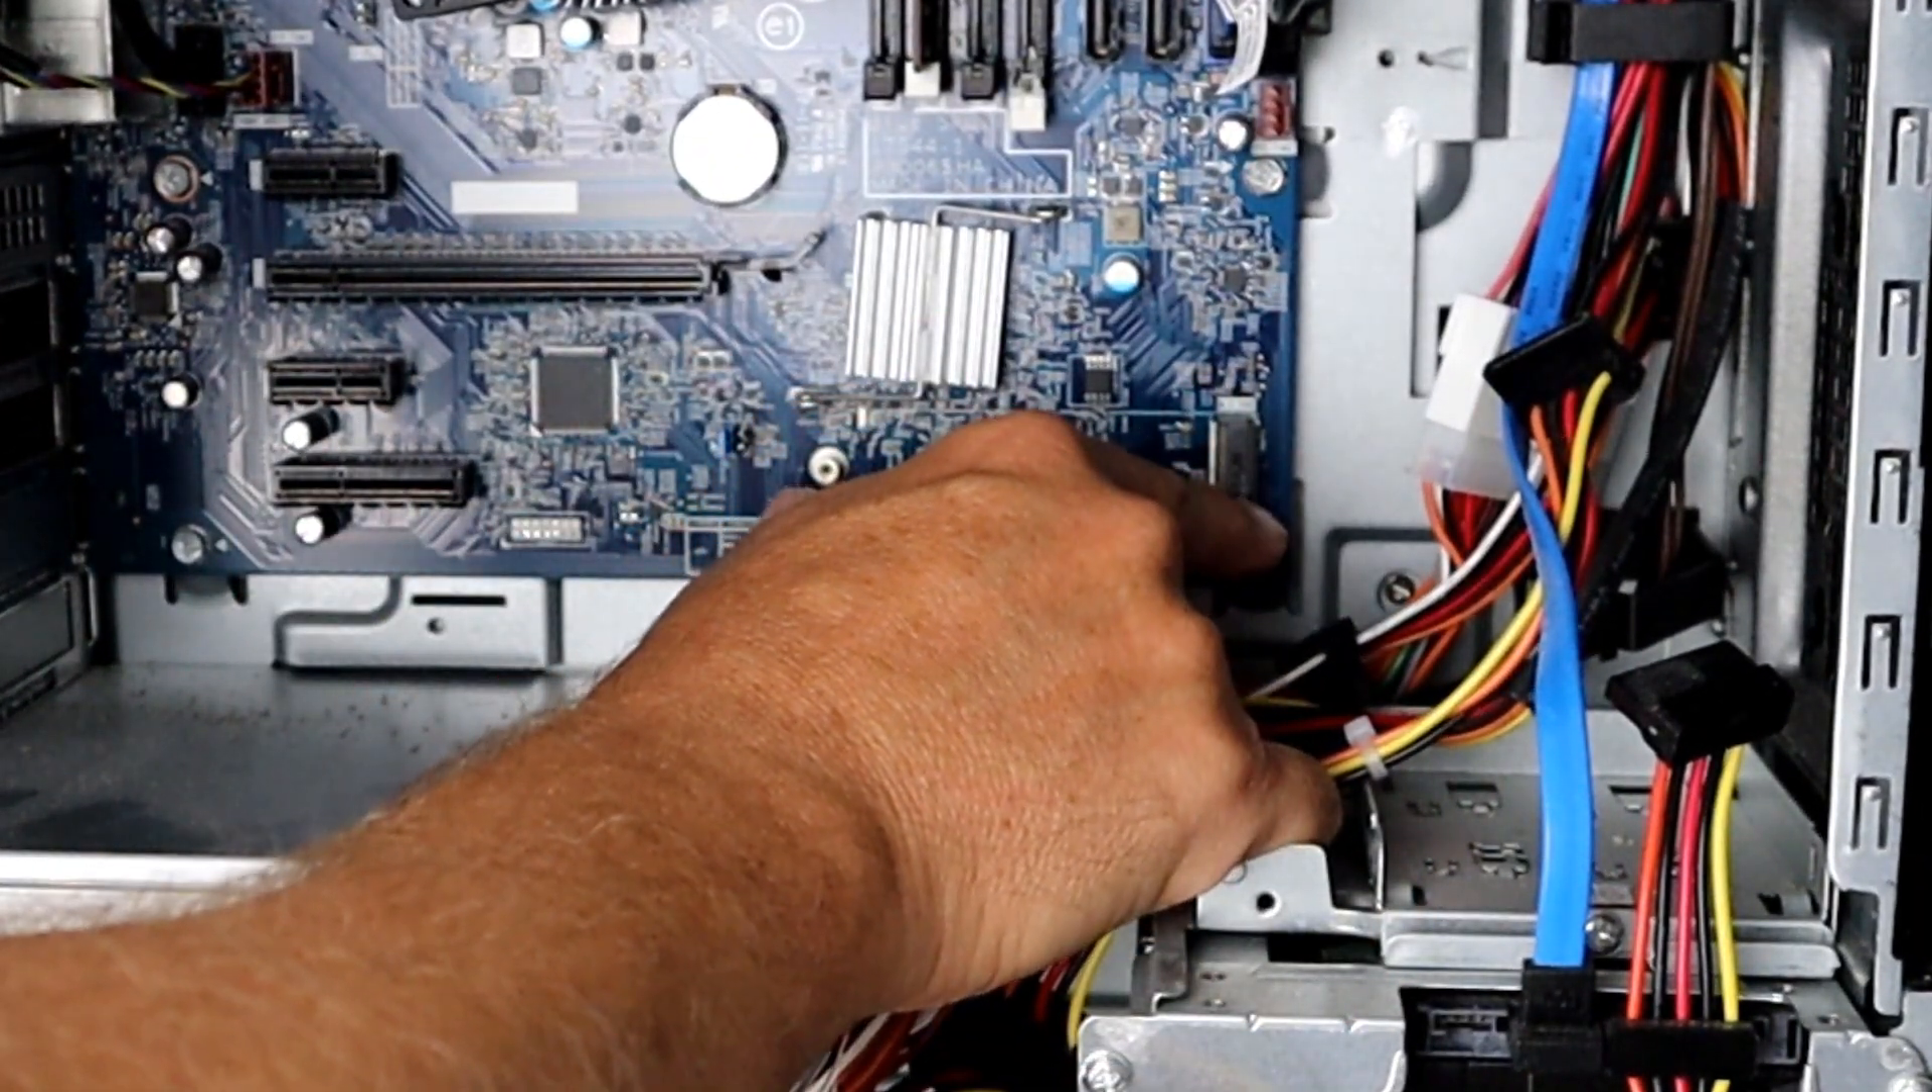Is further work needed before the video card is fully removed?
No.